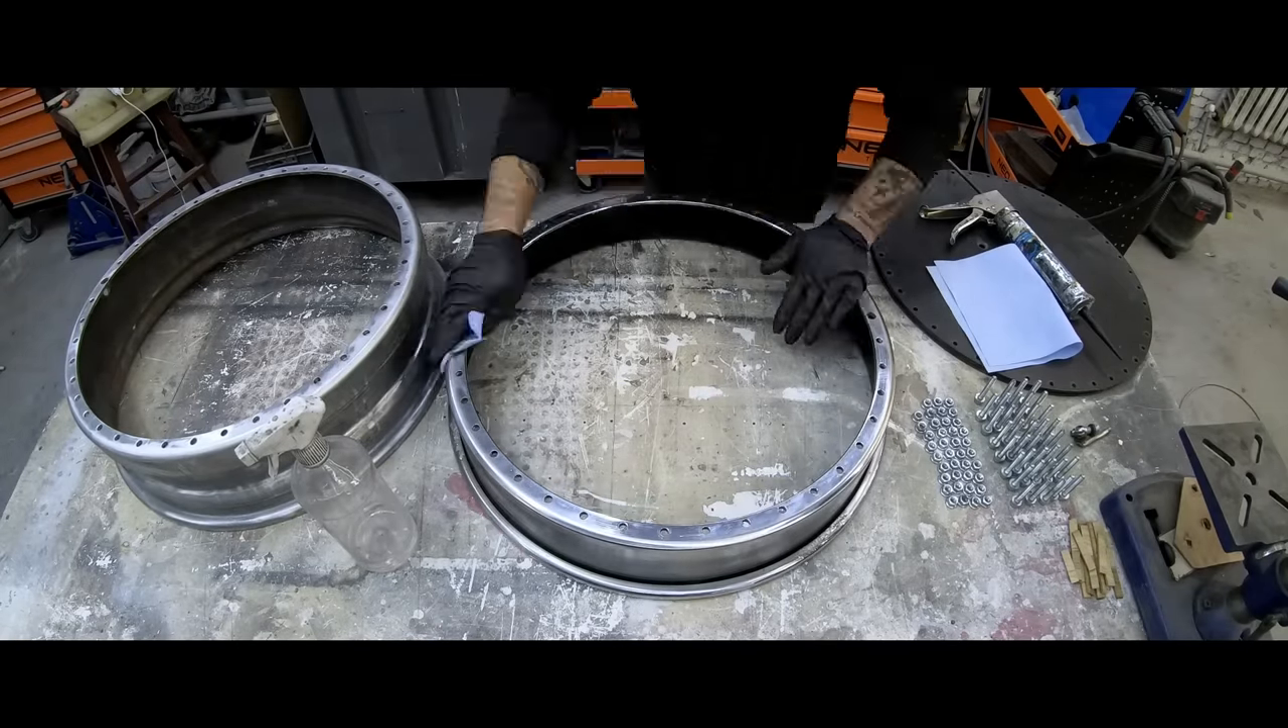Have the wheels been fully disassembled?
Yes.